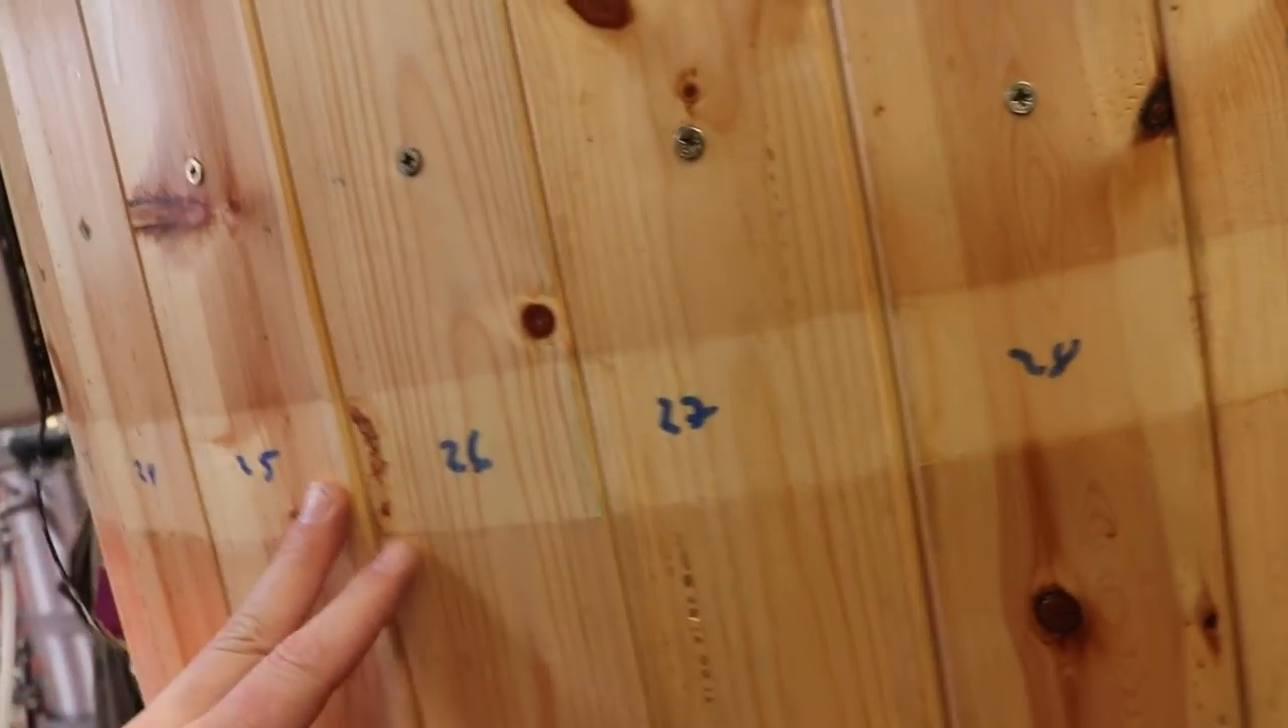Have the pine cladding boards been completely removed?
No.